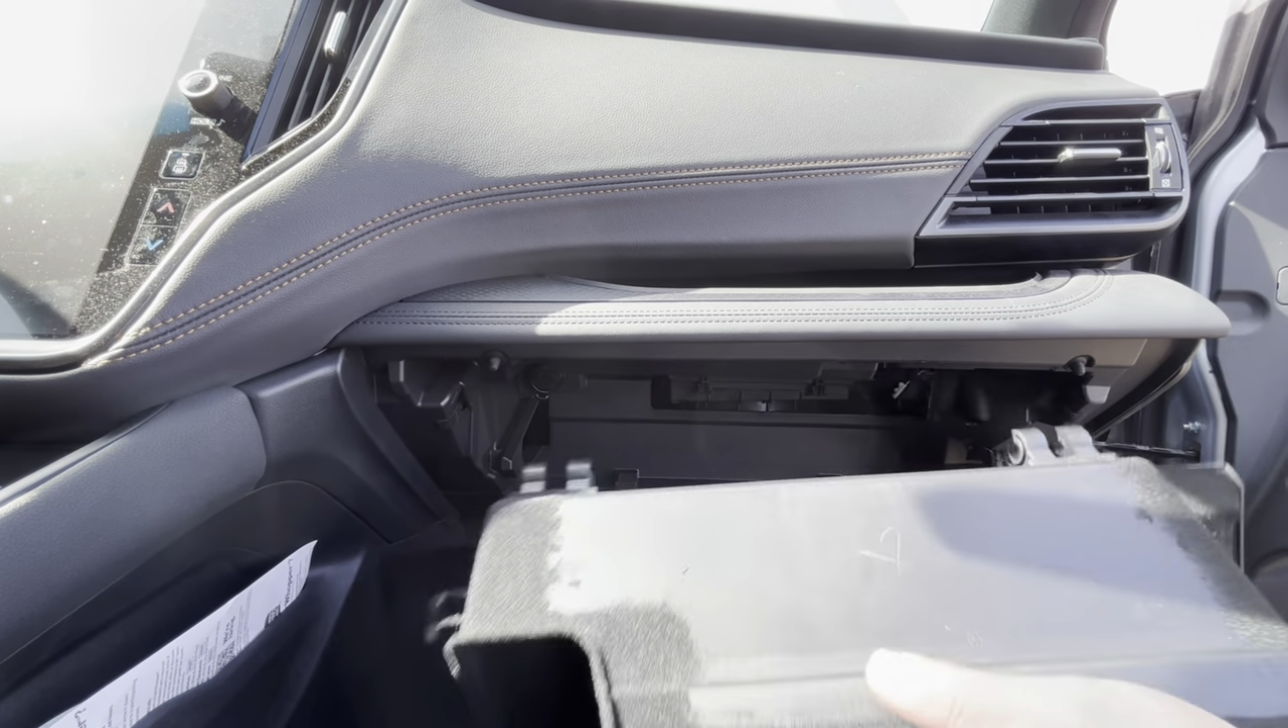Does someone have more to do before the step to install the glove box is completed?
Yes.